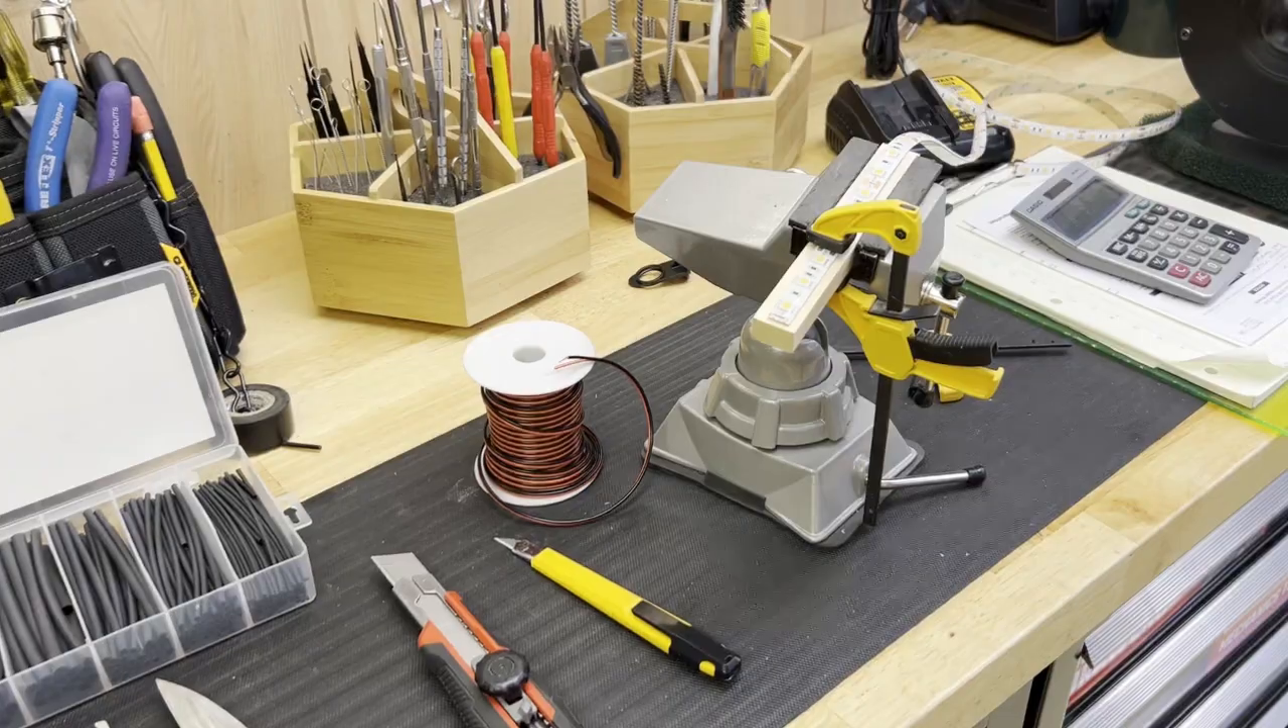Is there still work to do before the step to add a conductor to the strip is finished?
Yes.